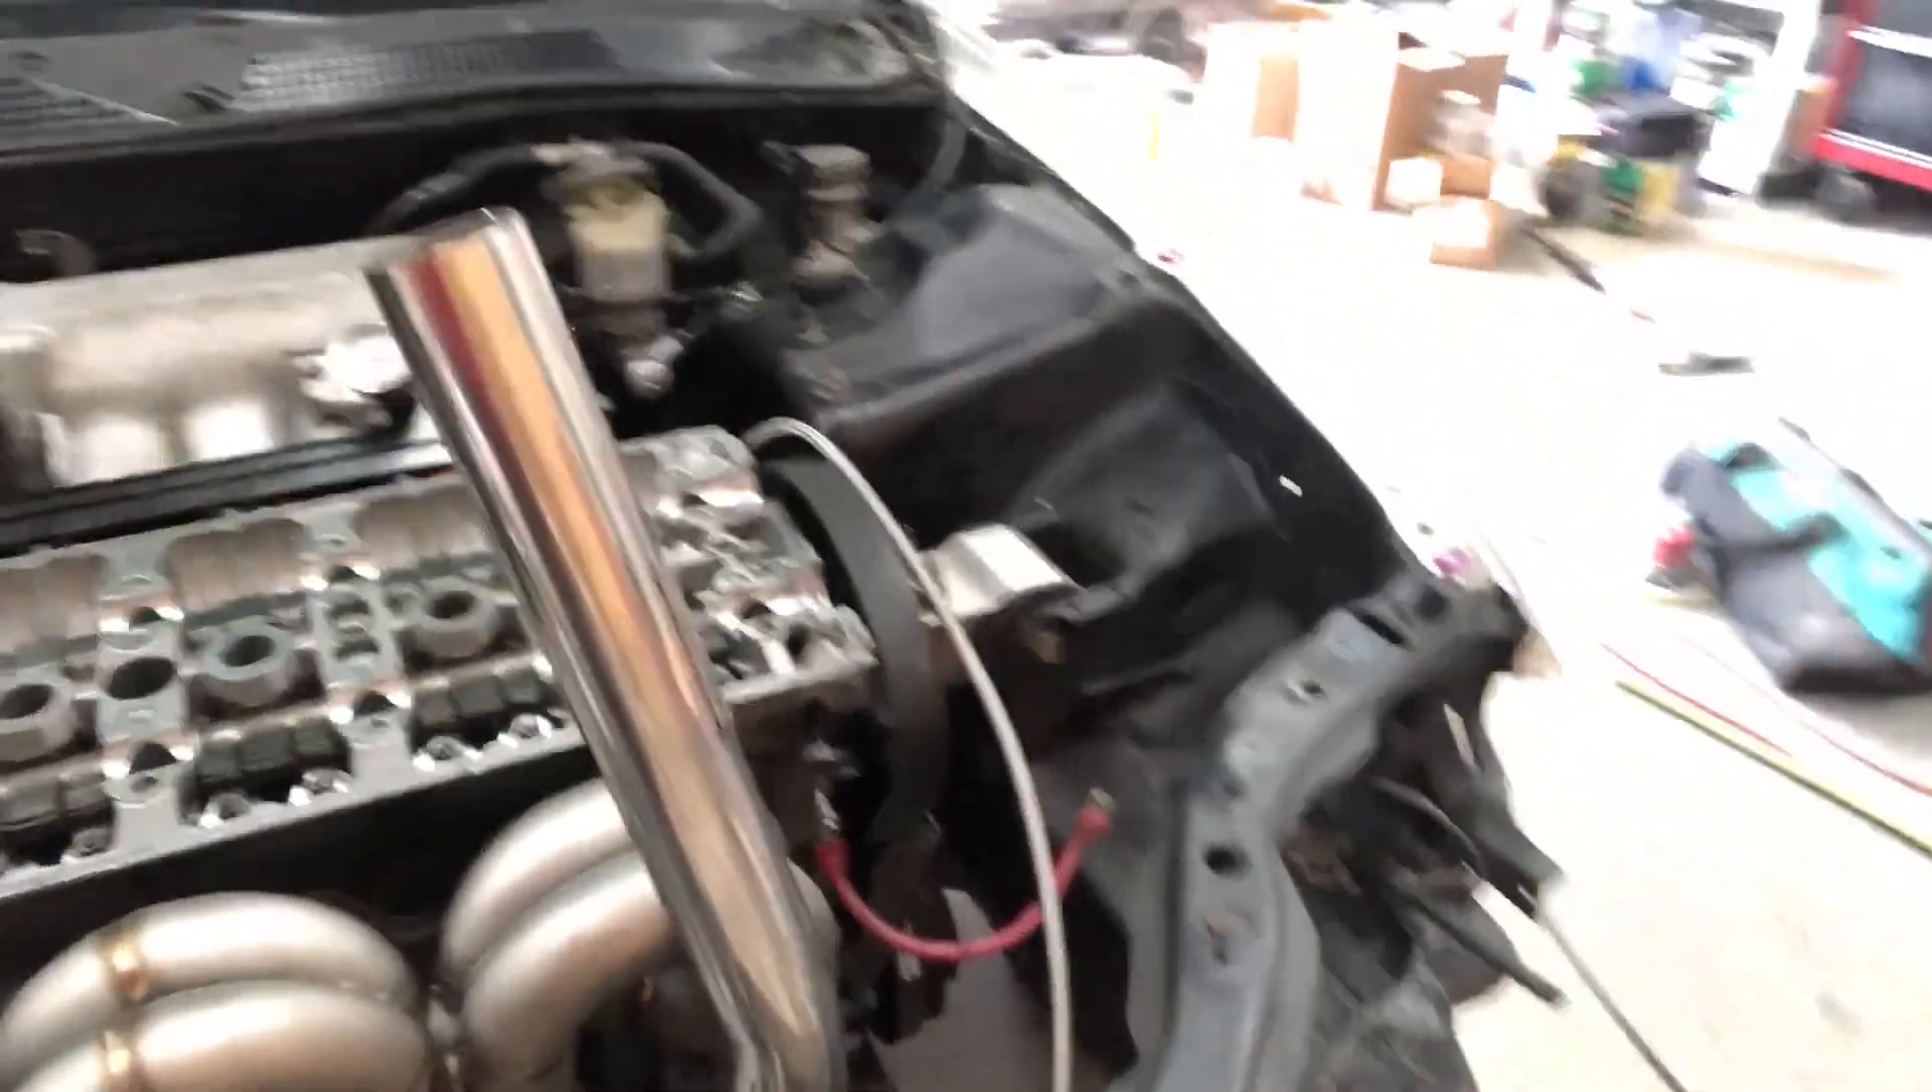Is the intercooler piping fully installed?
No.